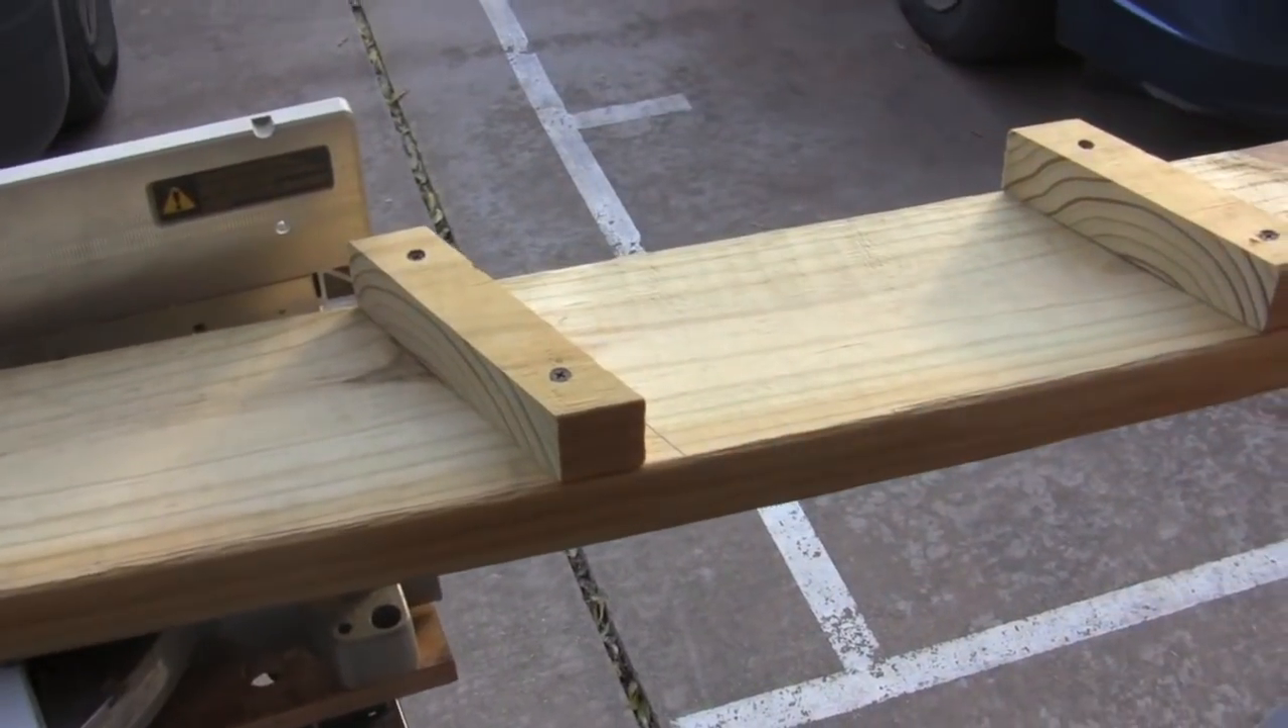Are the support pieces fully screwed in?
Yes.